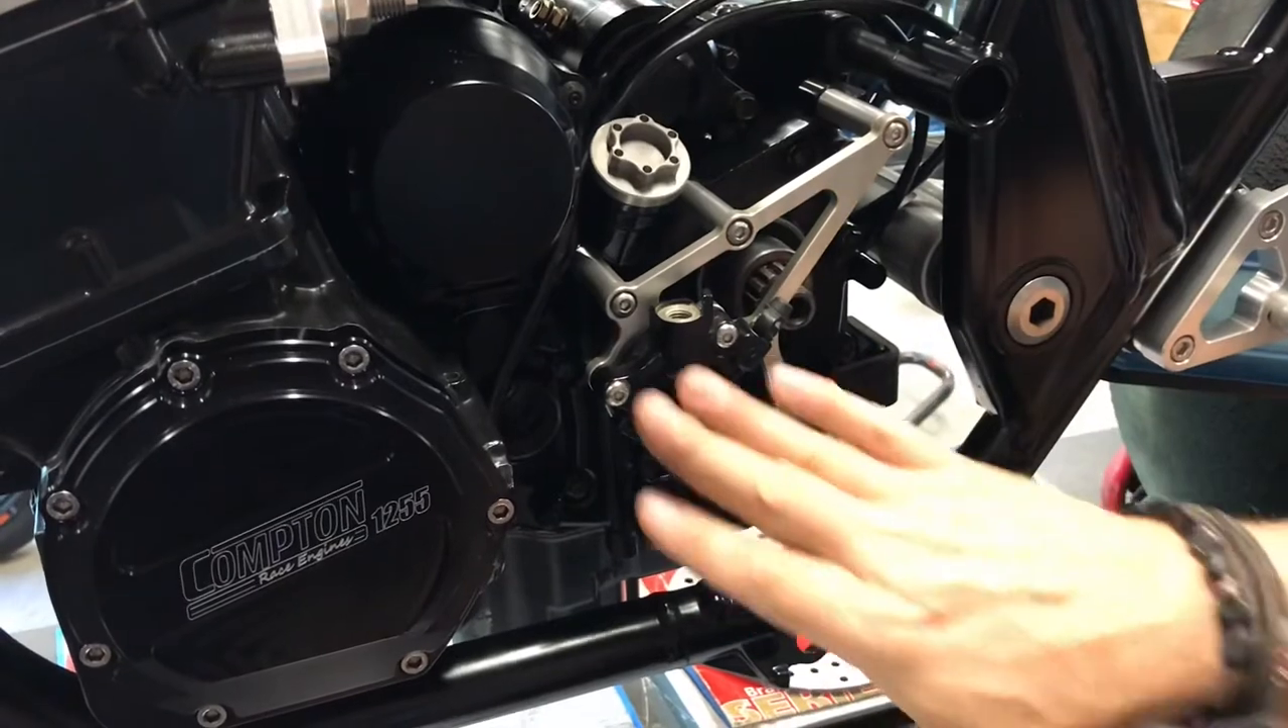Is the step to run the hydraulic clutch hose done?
No.